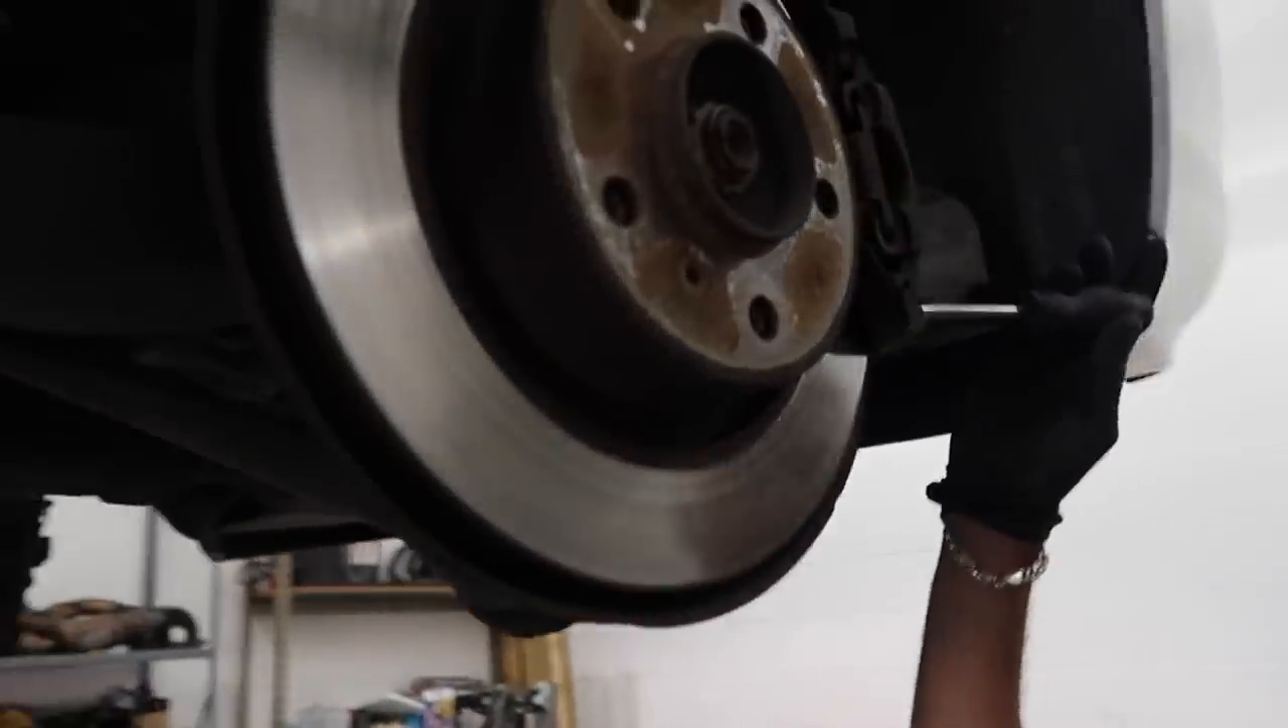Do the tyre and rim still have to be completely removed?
No.